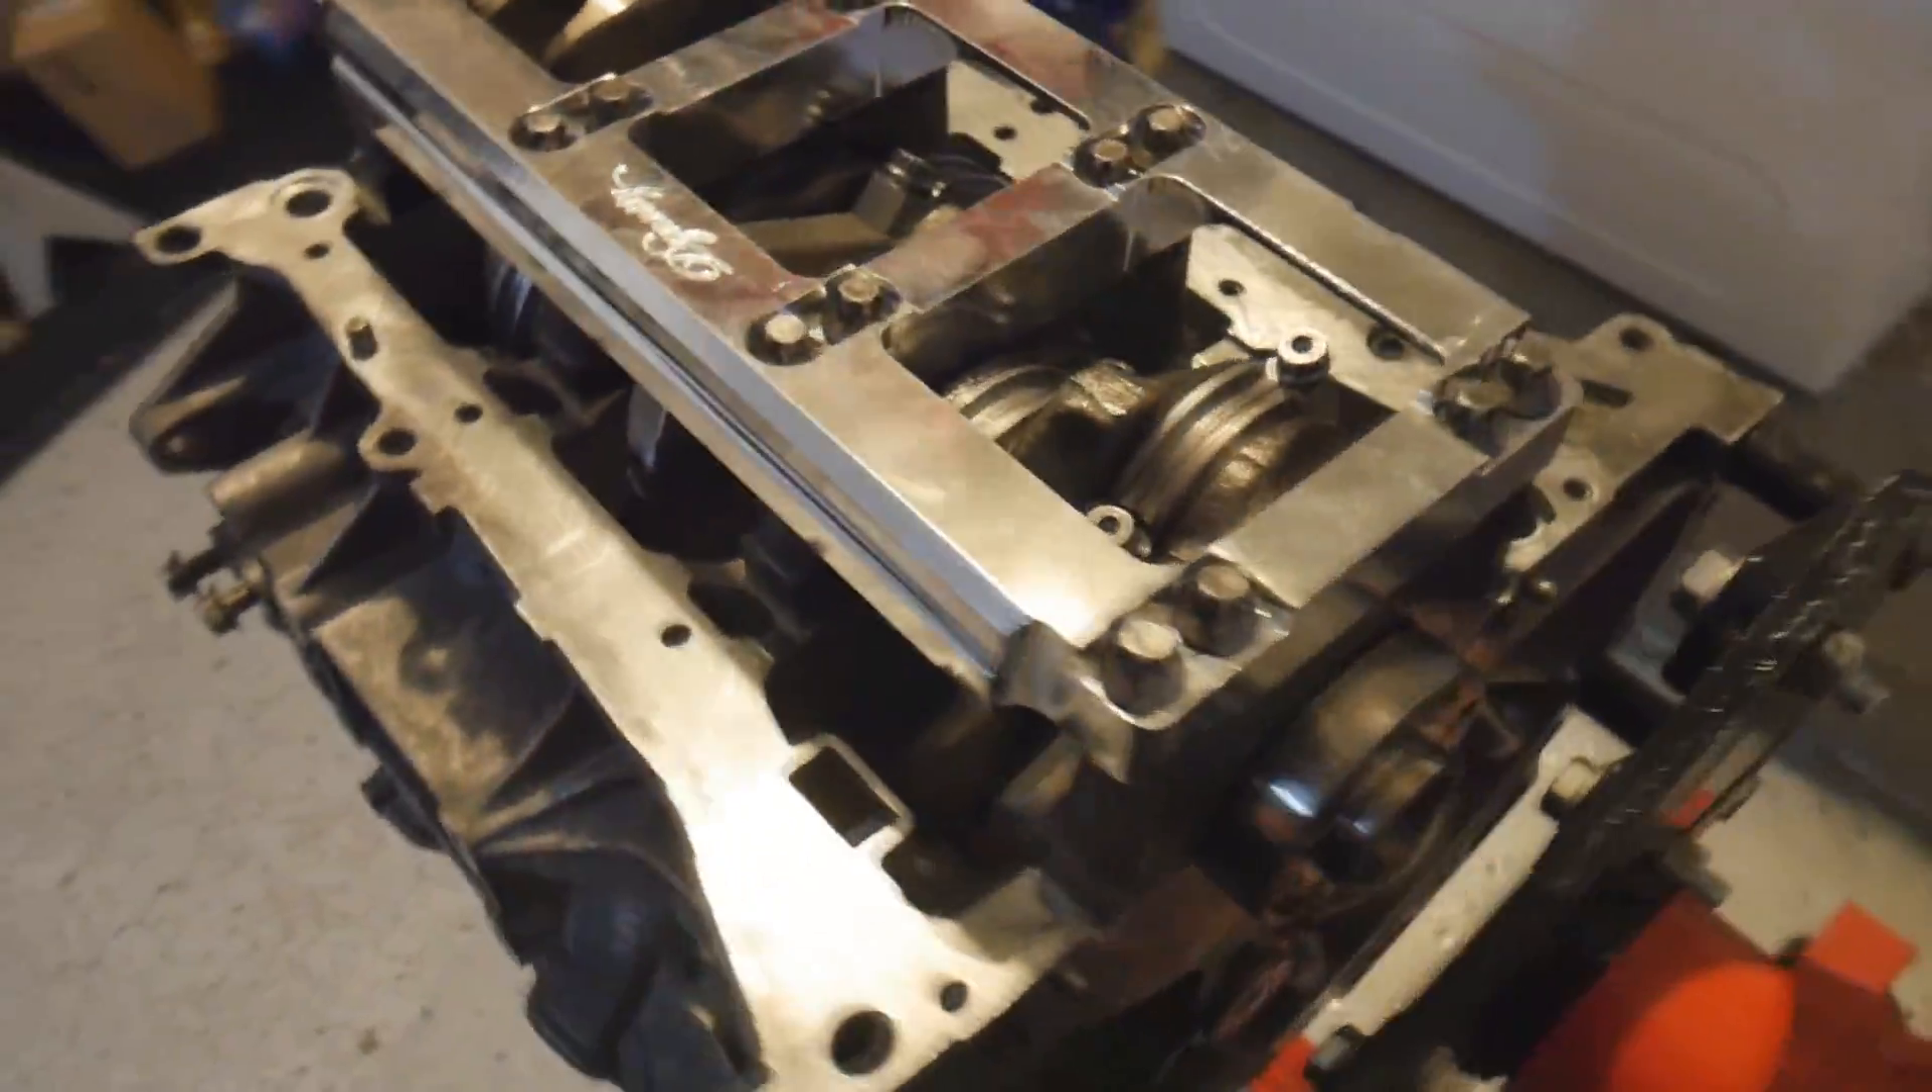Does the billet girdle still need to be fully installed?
No.